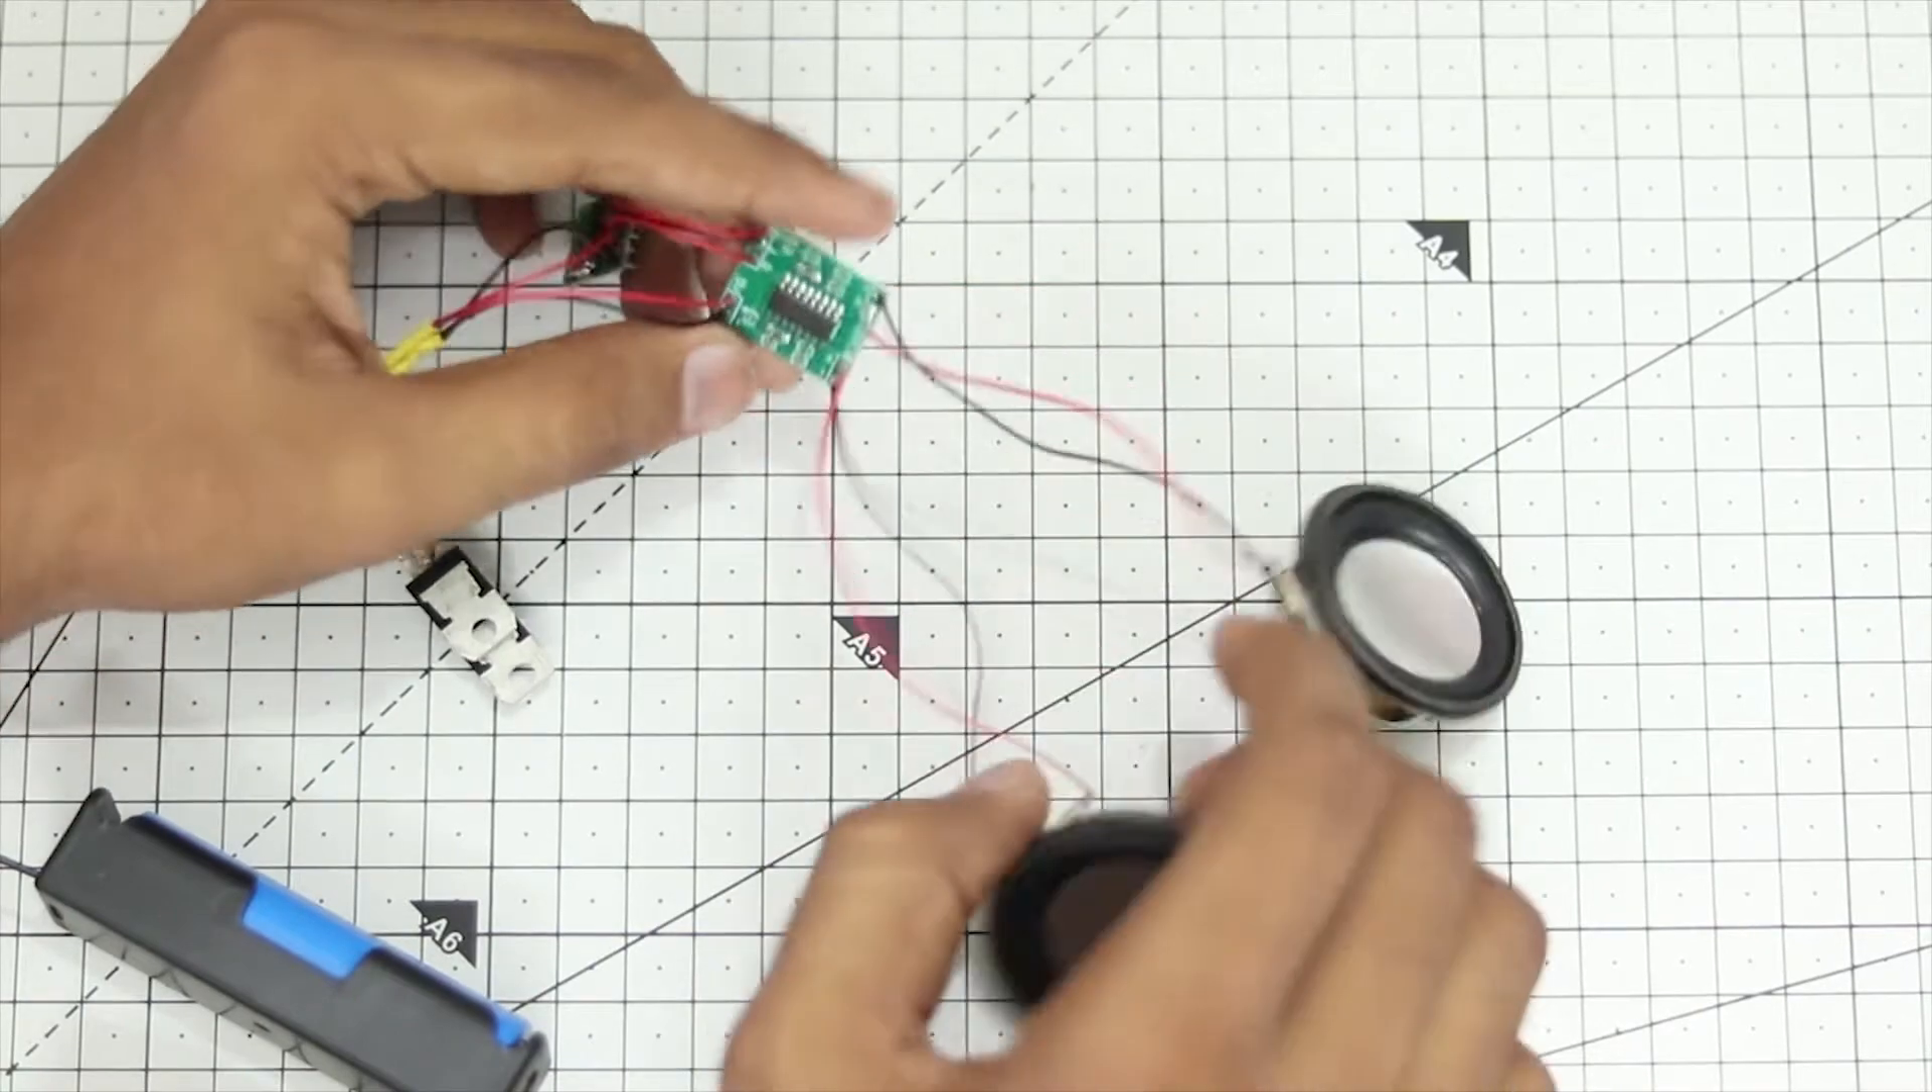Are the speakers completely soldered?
Yes.